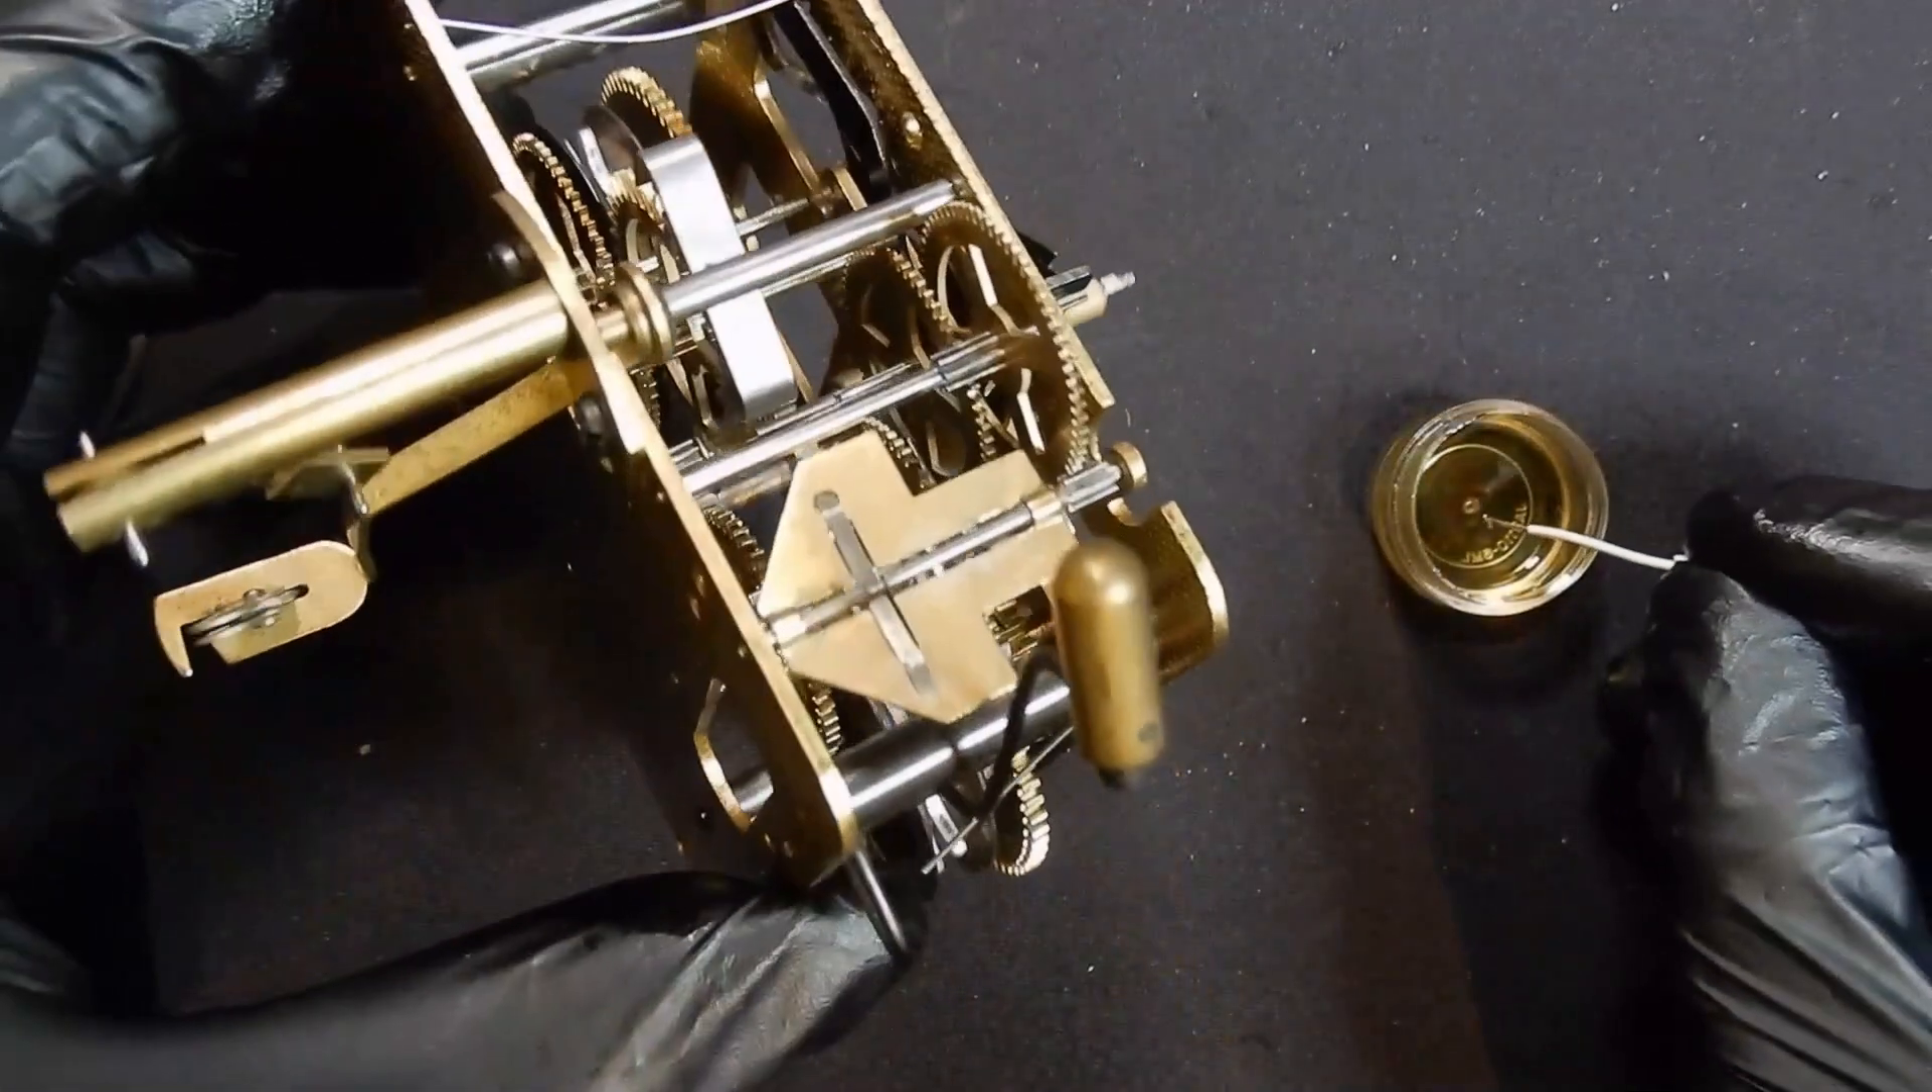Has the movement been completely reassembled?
Yes.